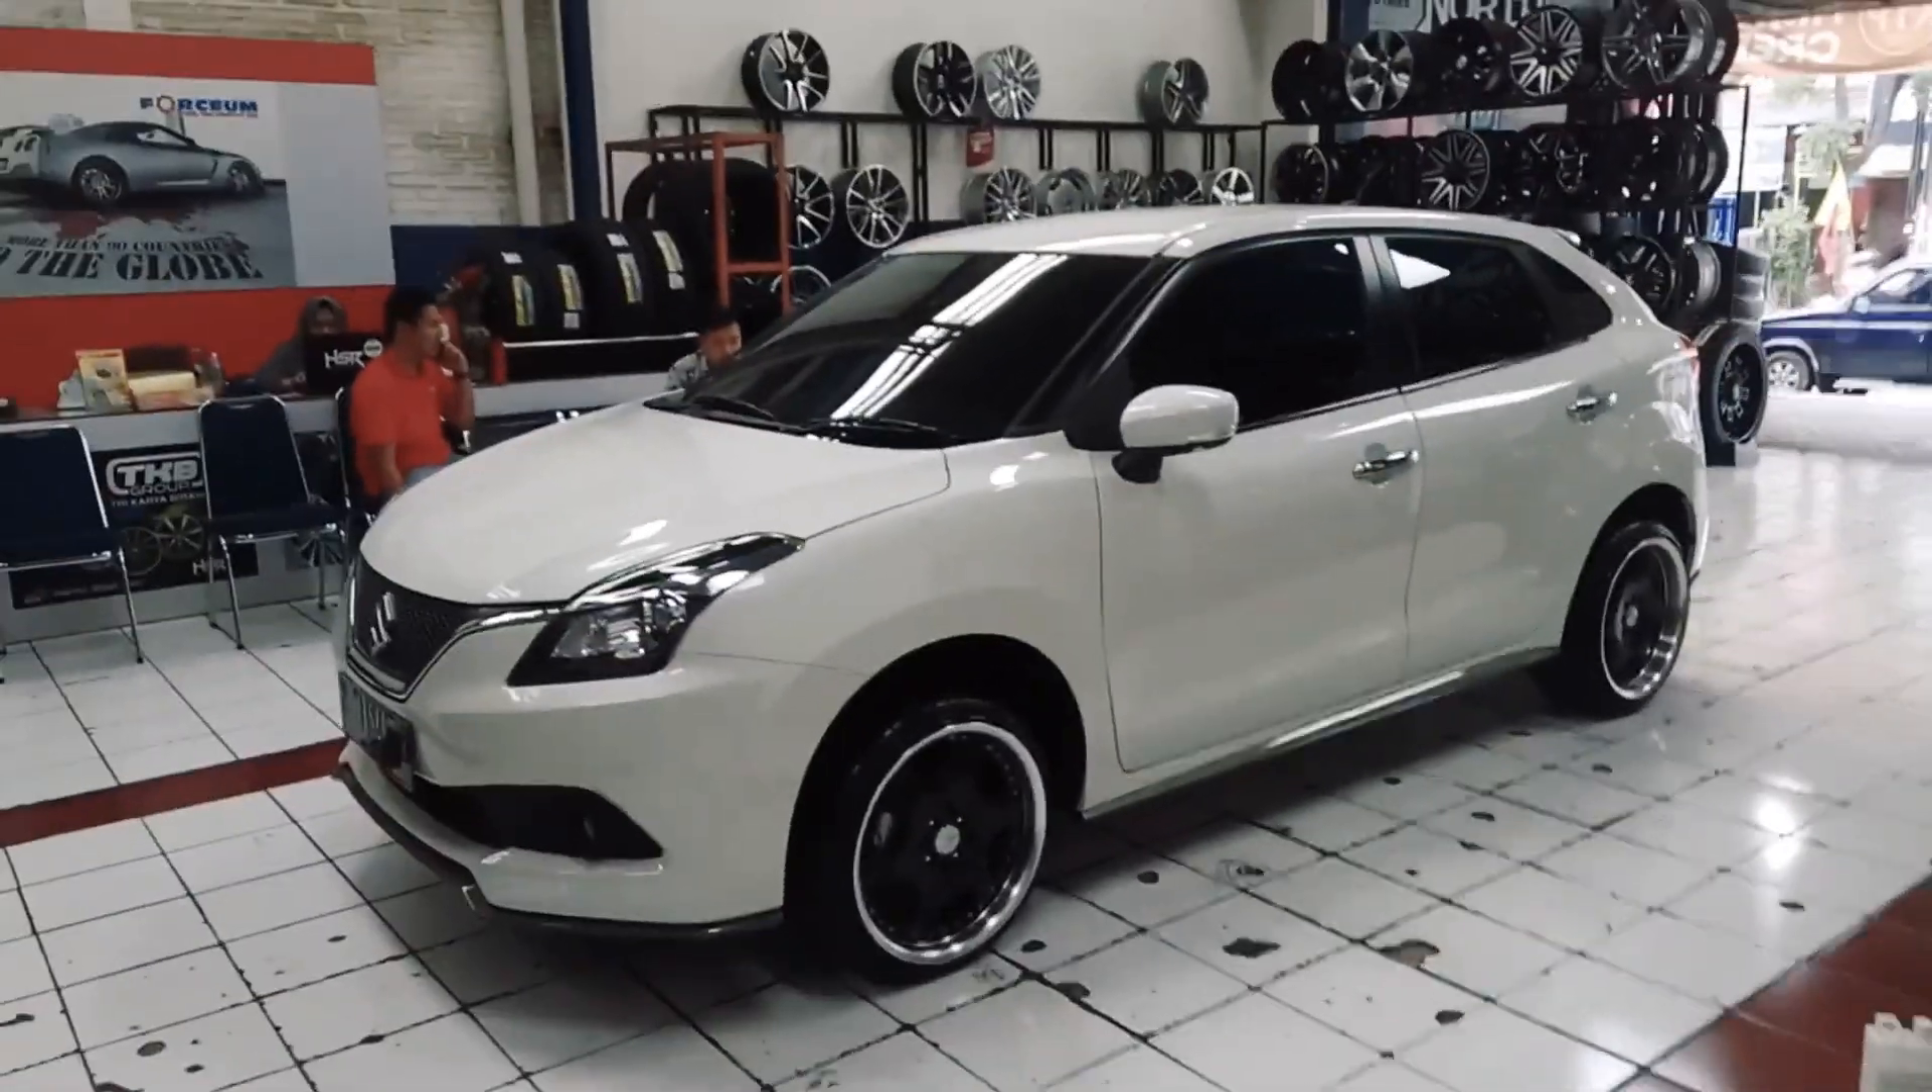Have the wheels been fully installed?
Yes.